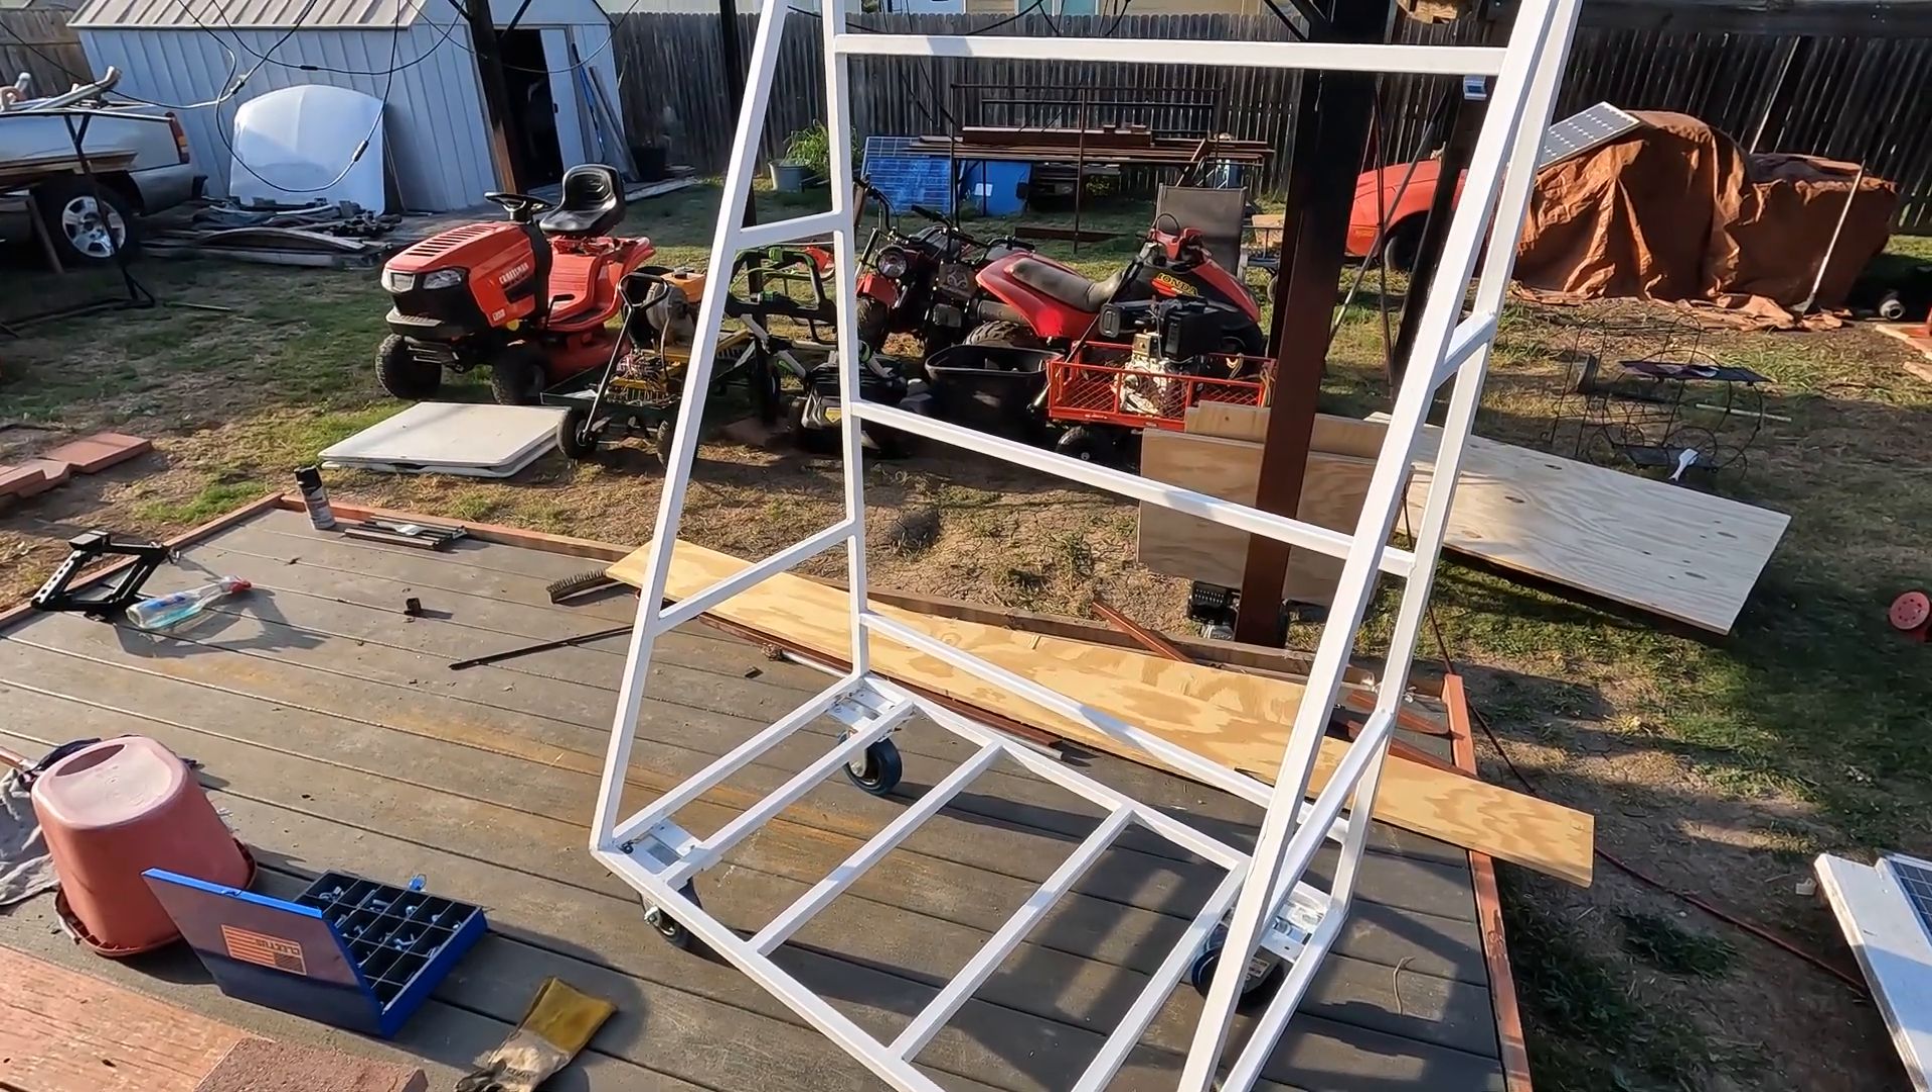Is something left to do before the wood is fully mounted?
Yes.